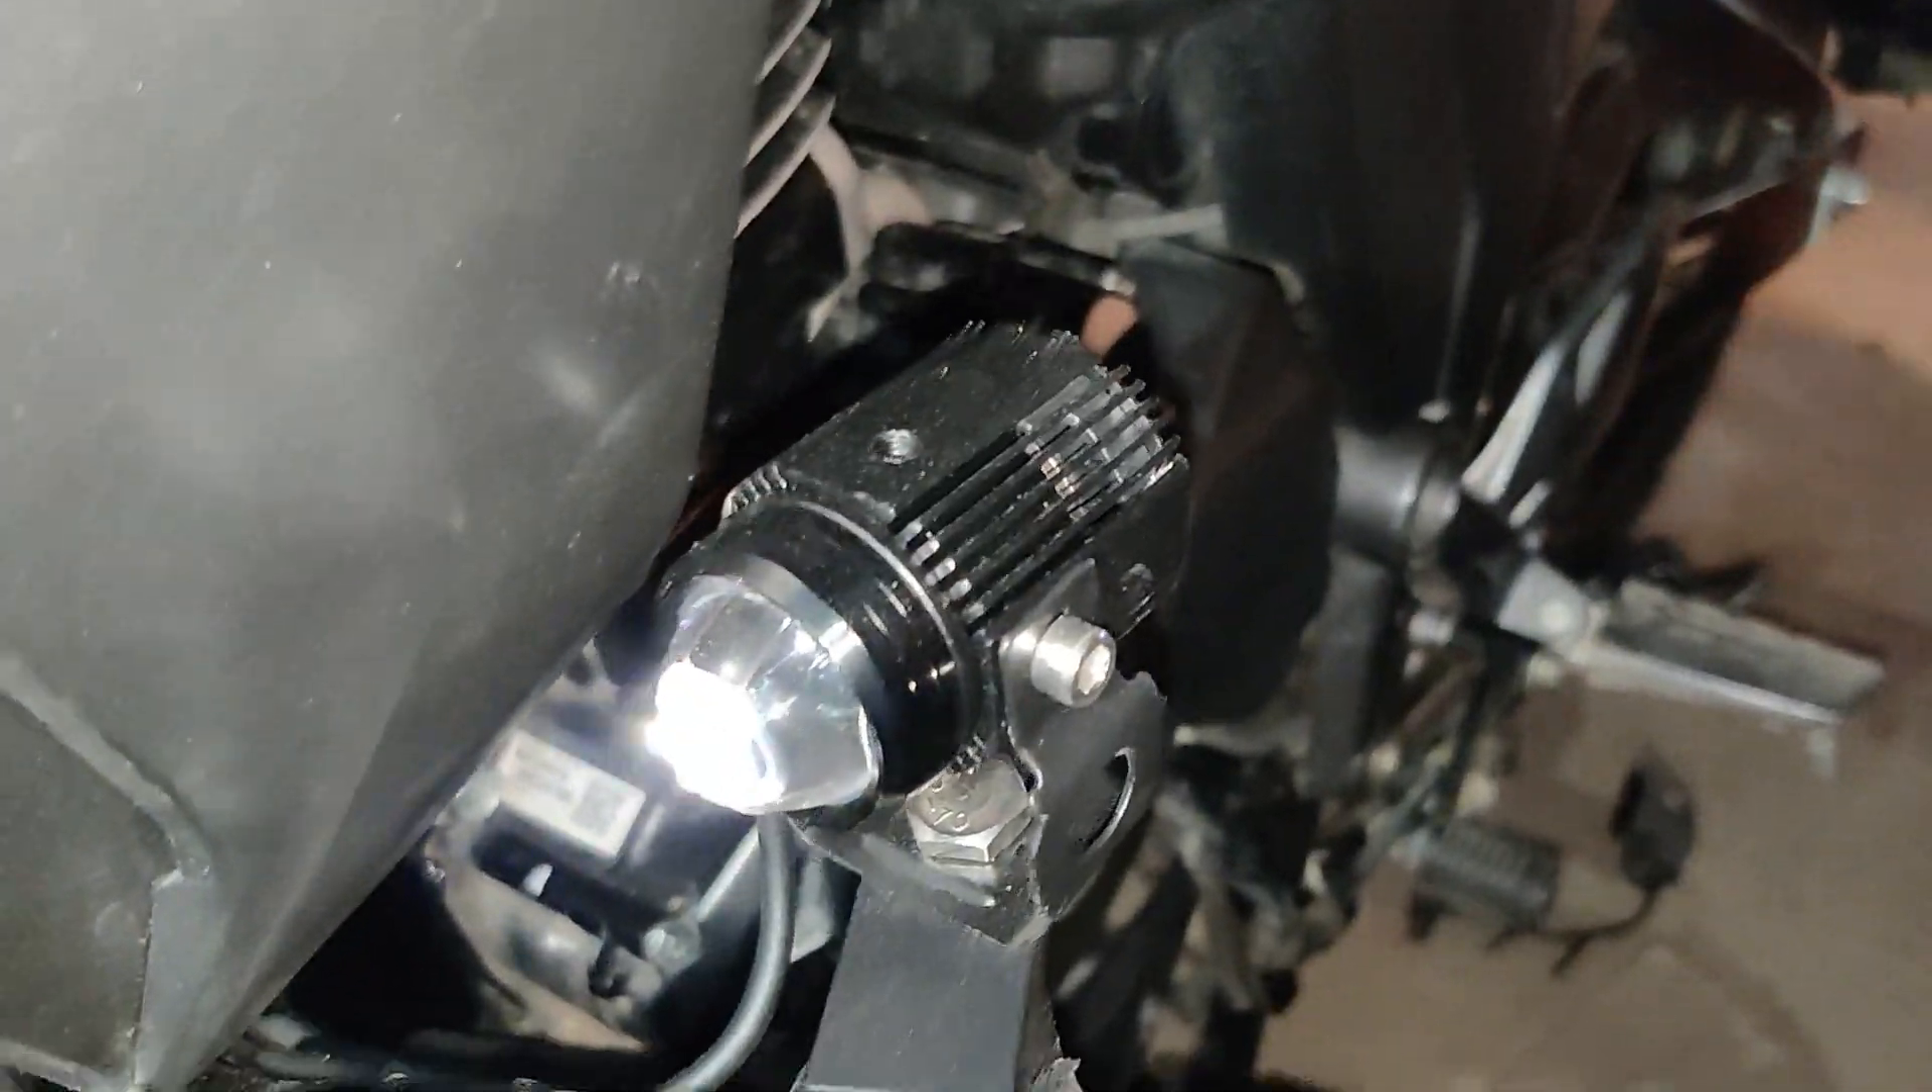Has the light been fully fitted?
Yes.